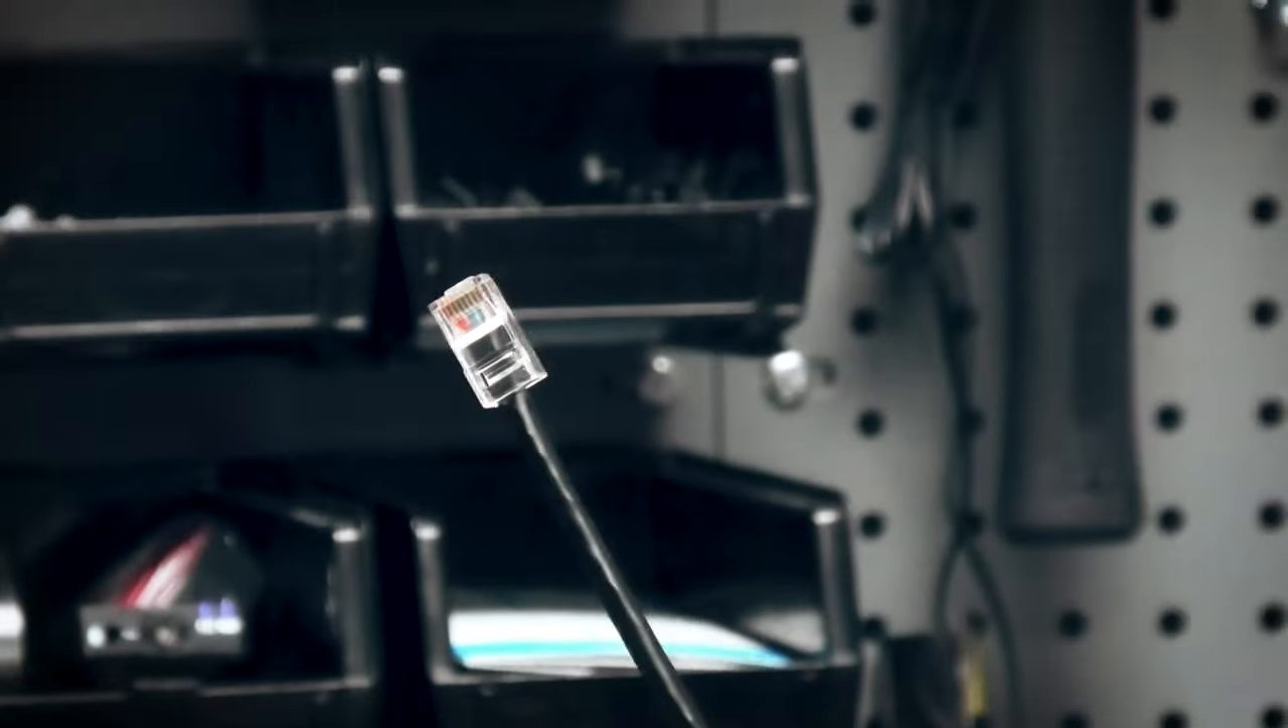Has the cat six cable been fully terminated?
Yes.